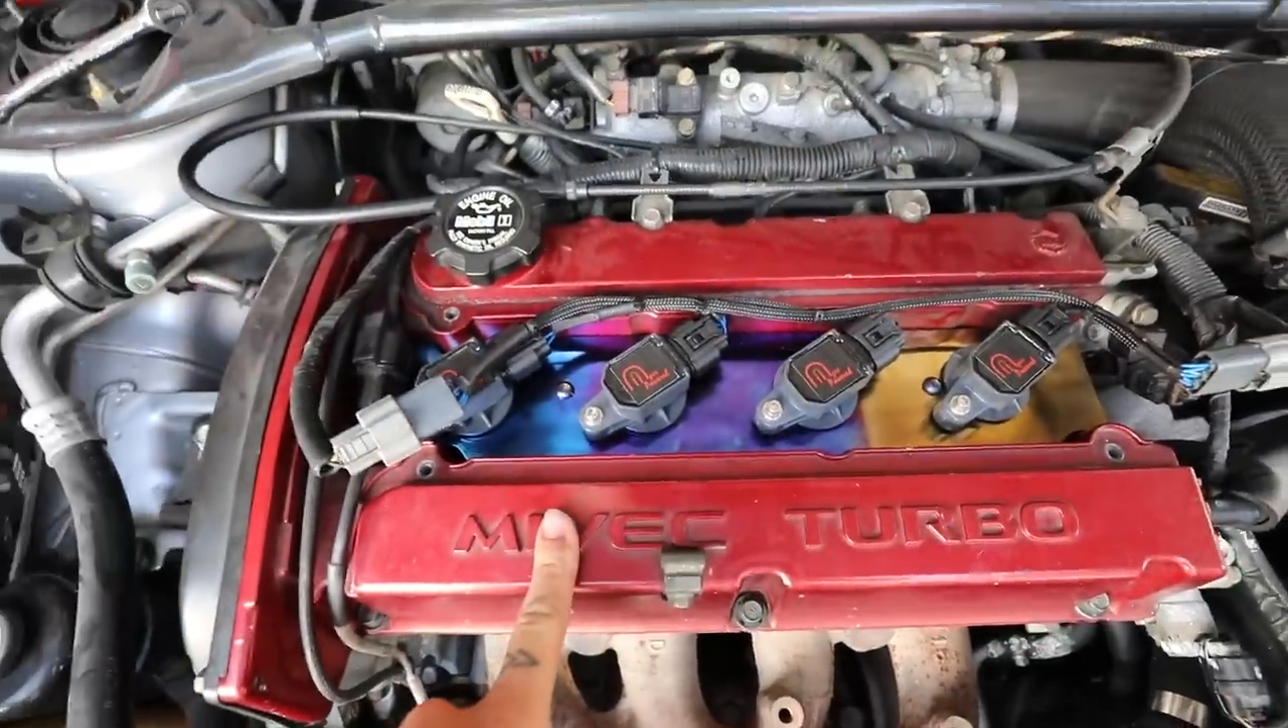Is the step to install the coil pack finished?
Yes.